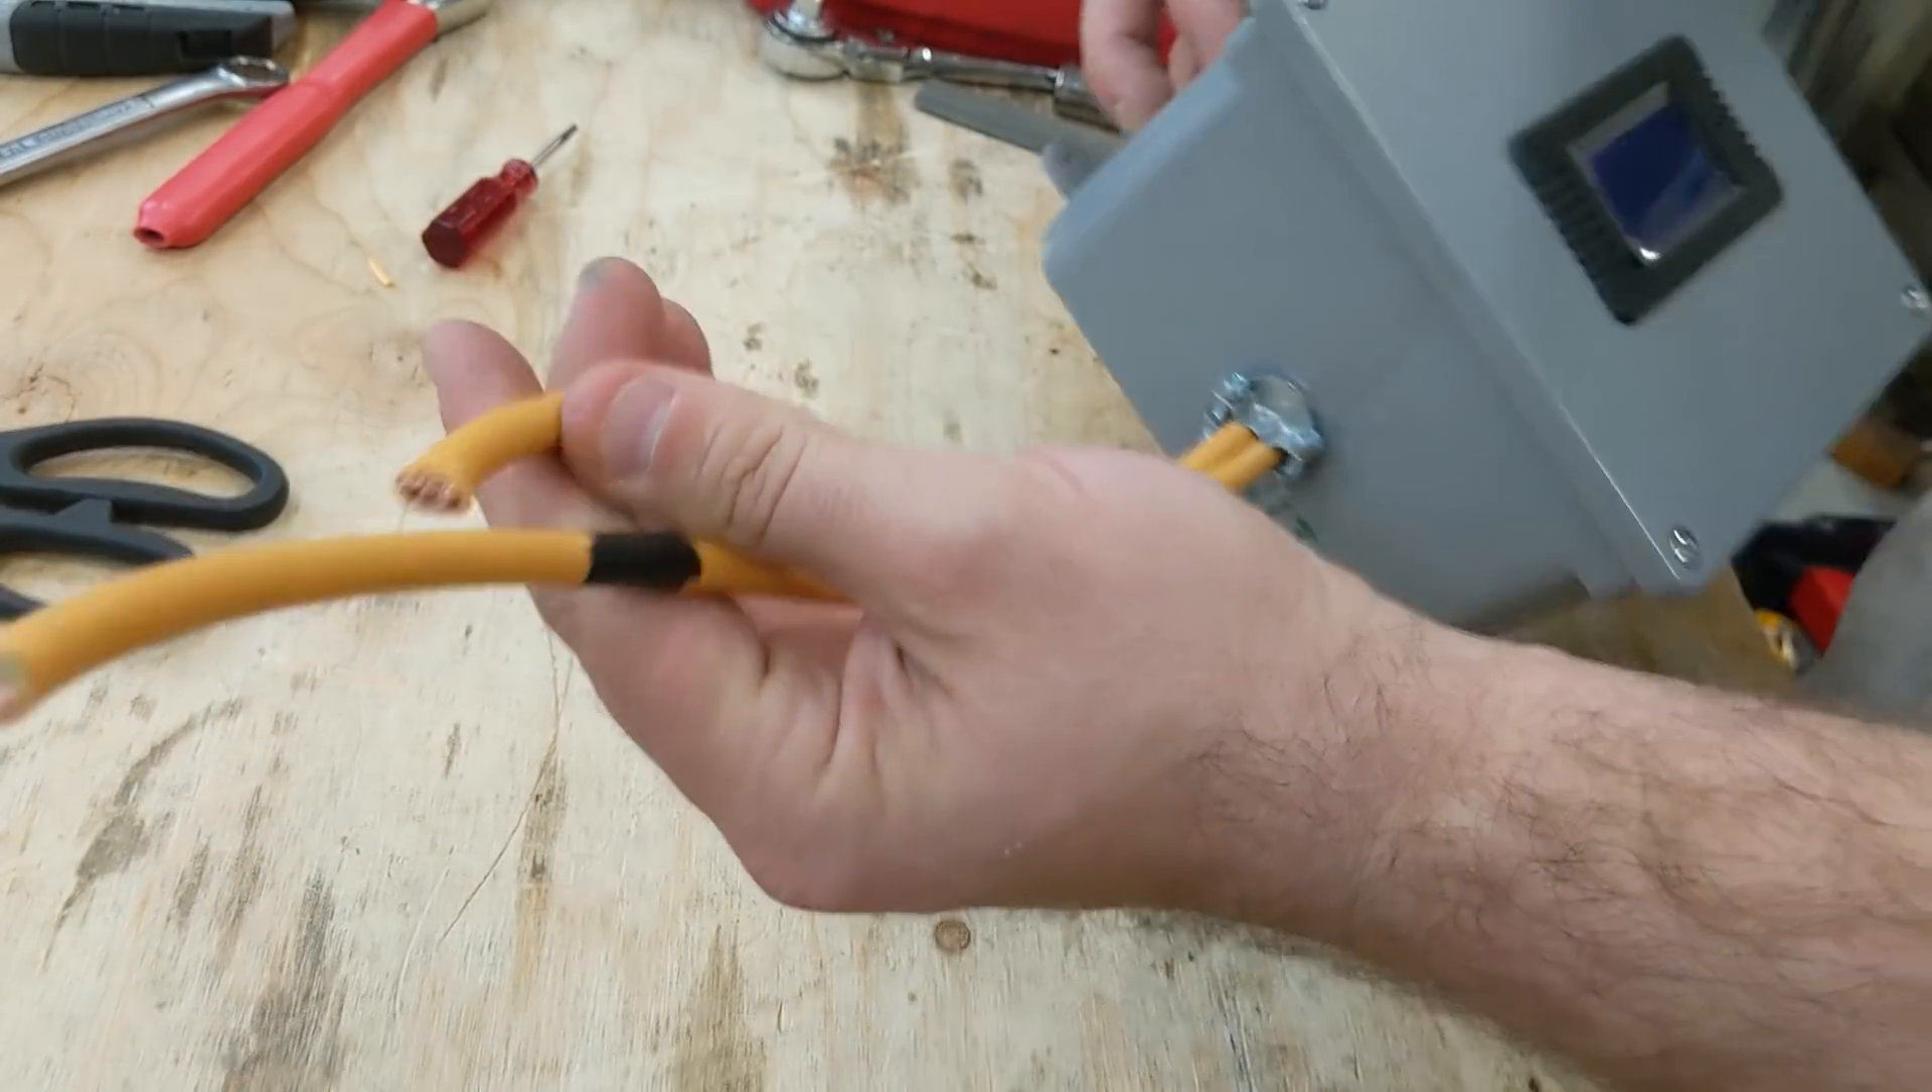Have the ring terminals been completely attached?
No.